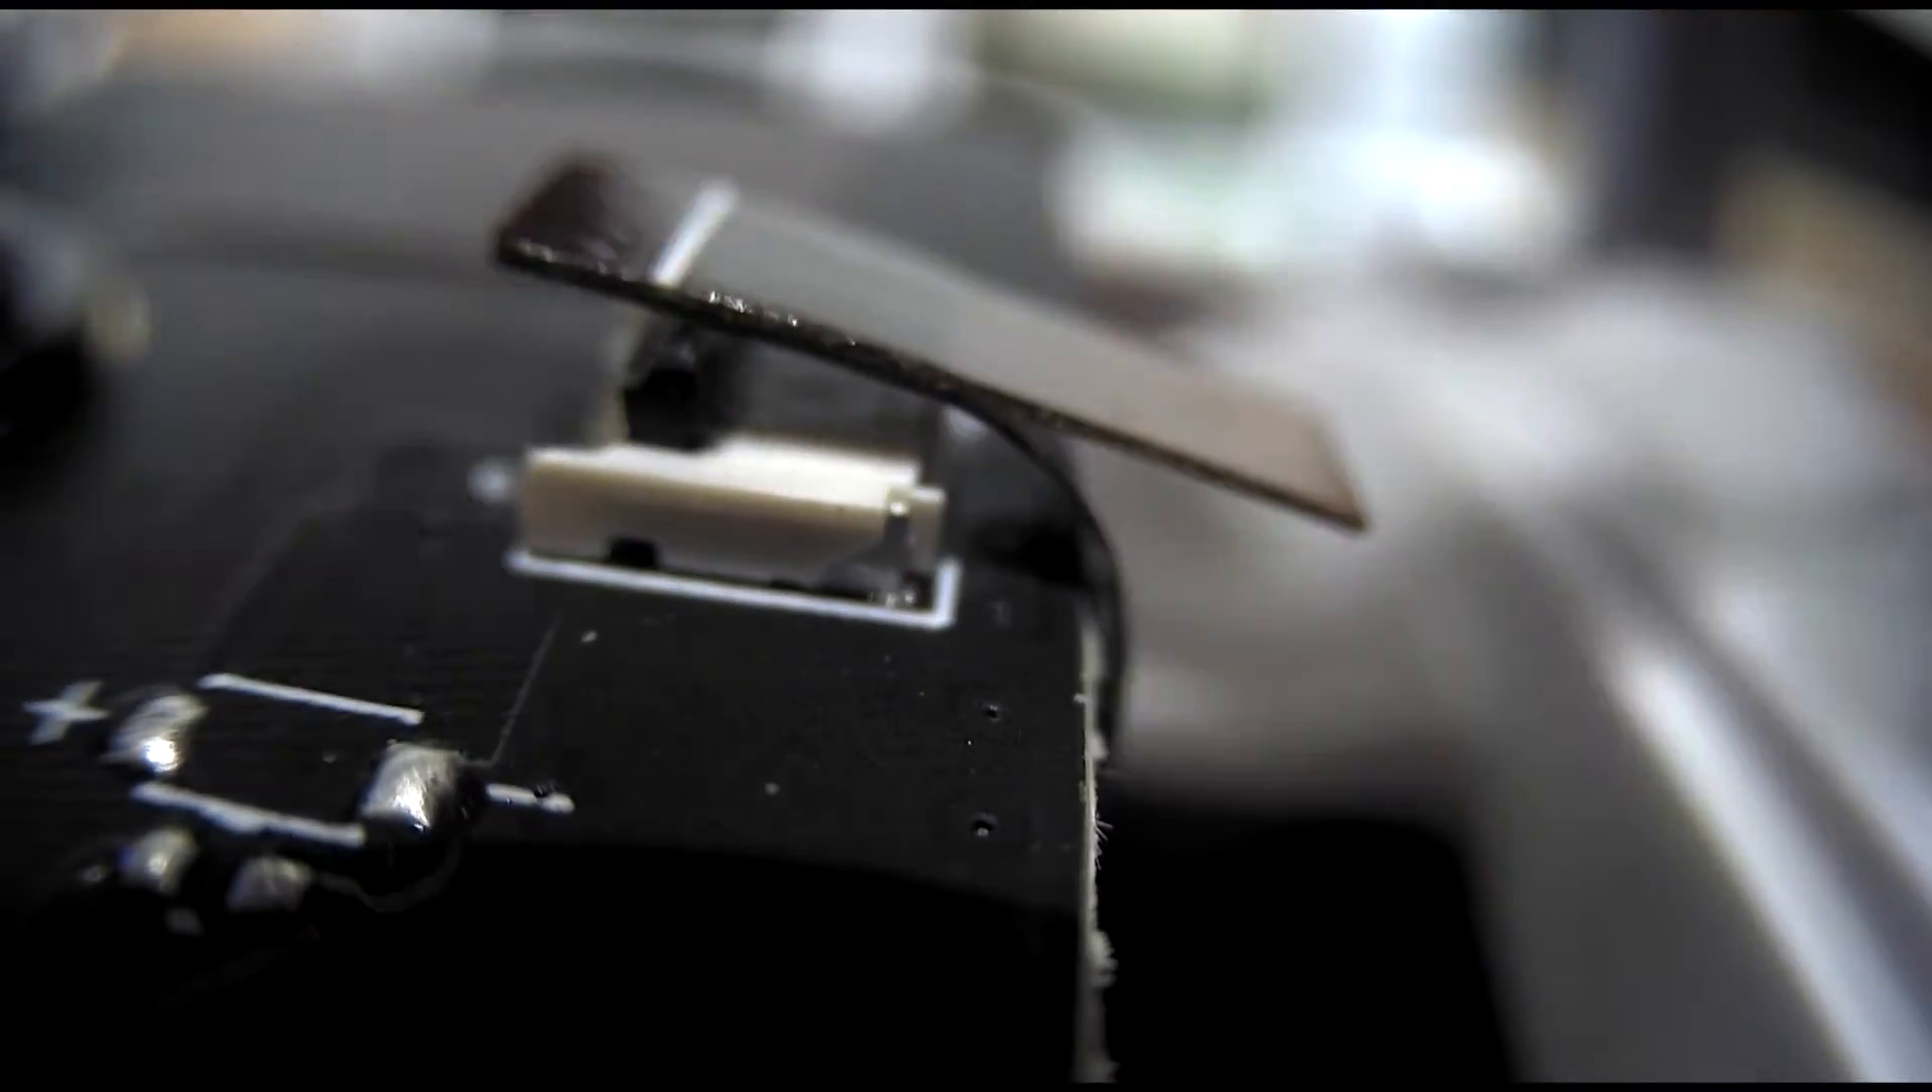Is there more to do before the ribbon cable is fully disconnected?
No.